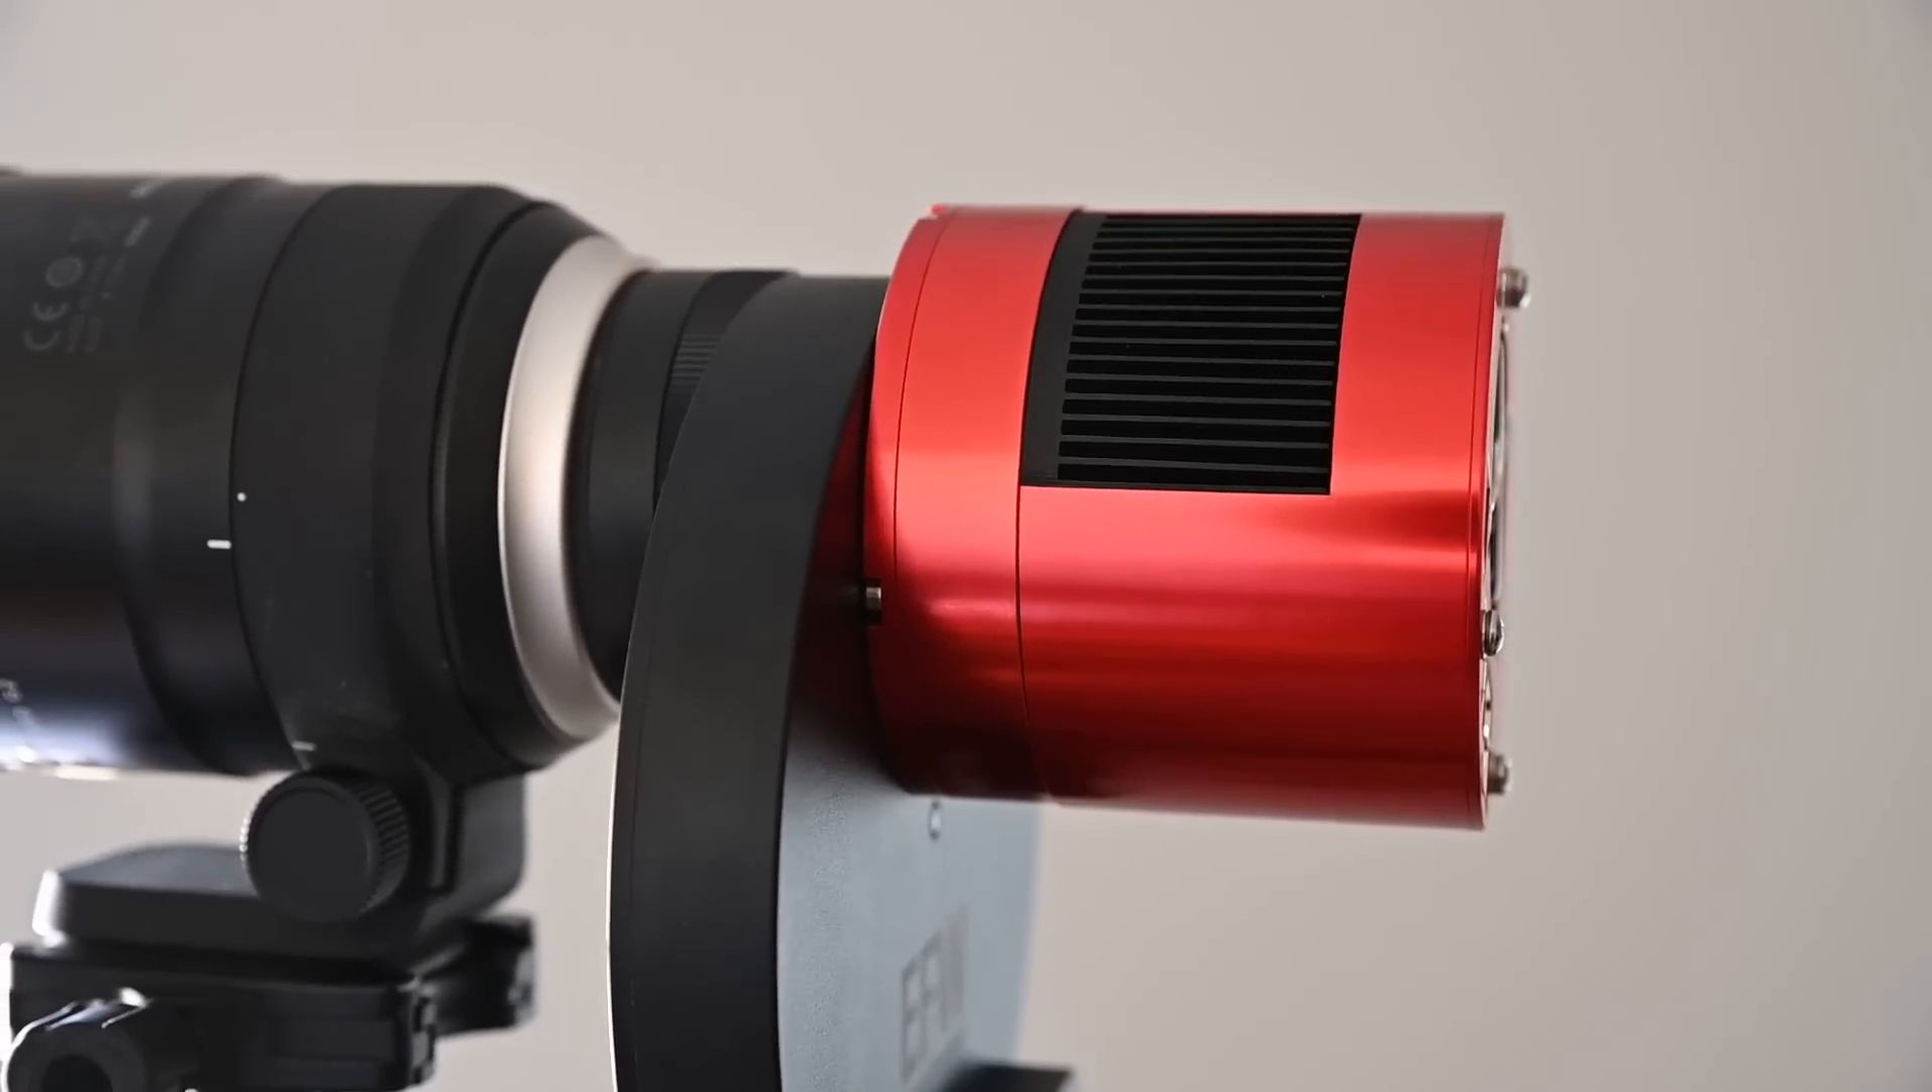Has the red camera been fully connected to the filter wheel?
Yes.